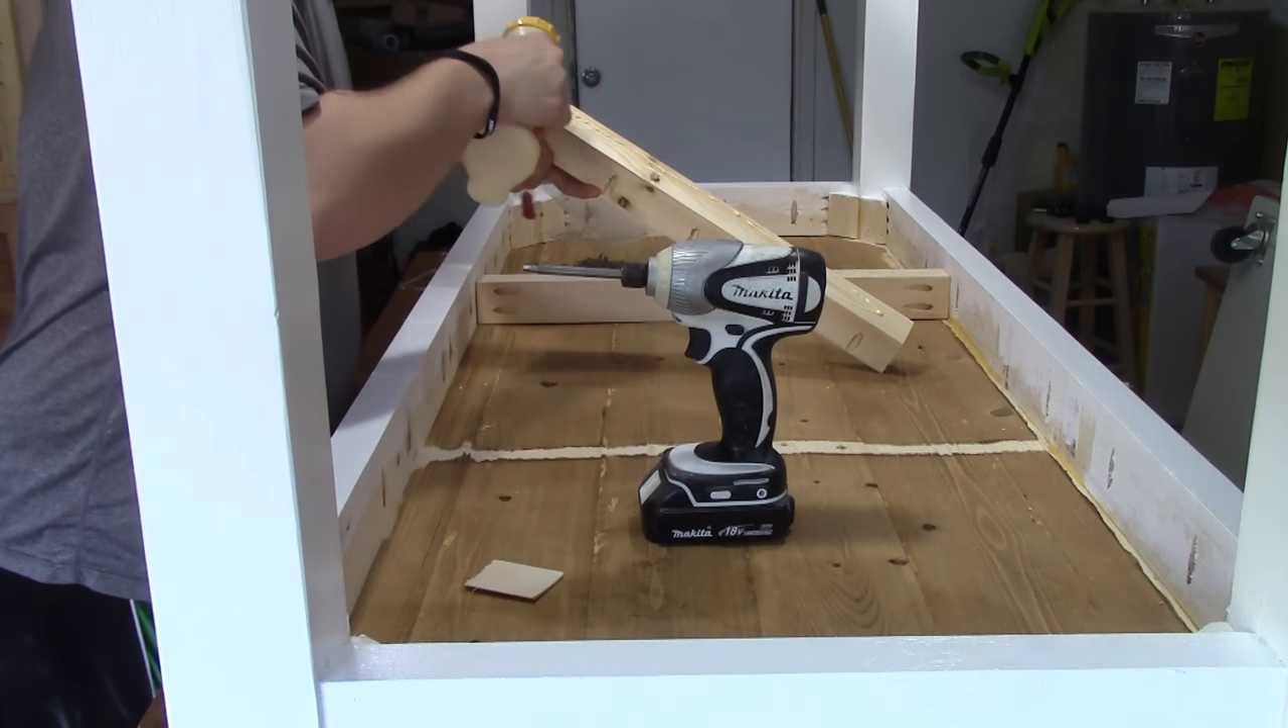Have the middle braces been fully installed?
No.